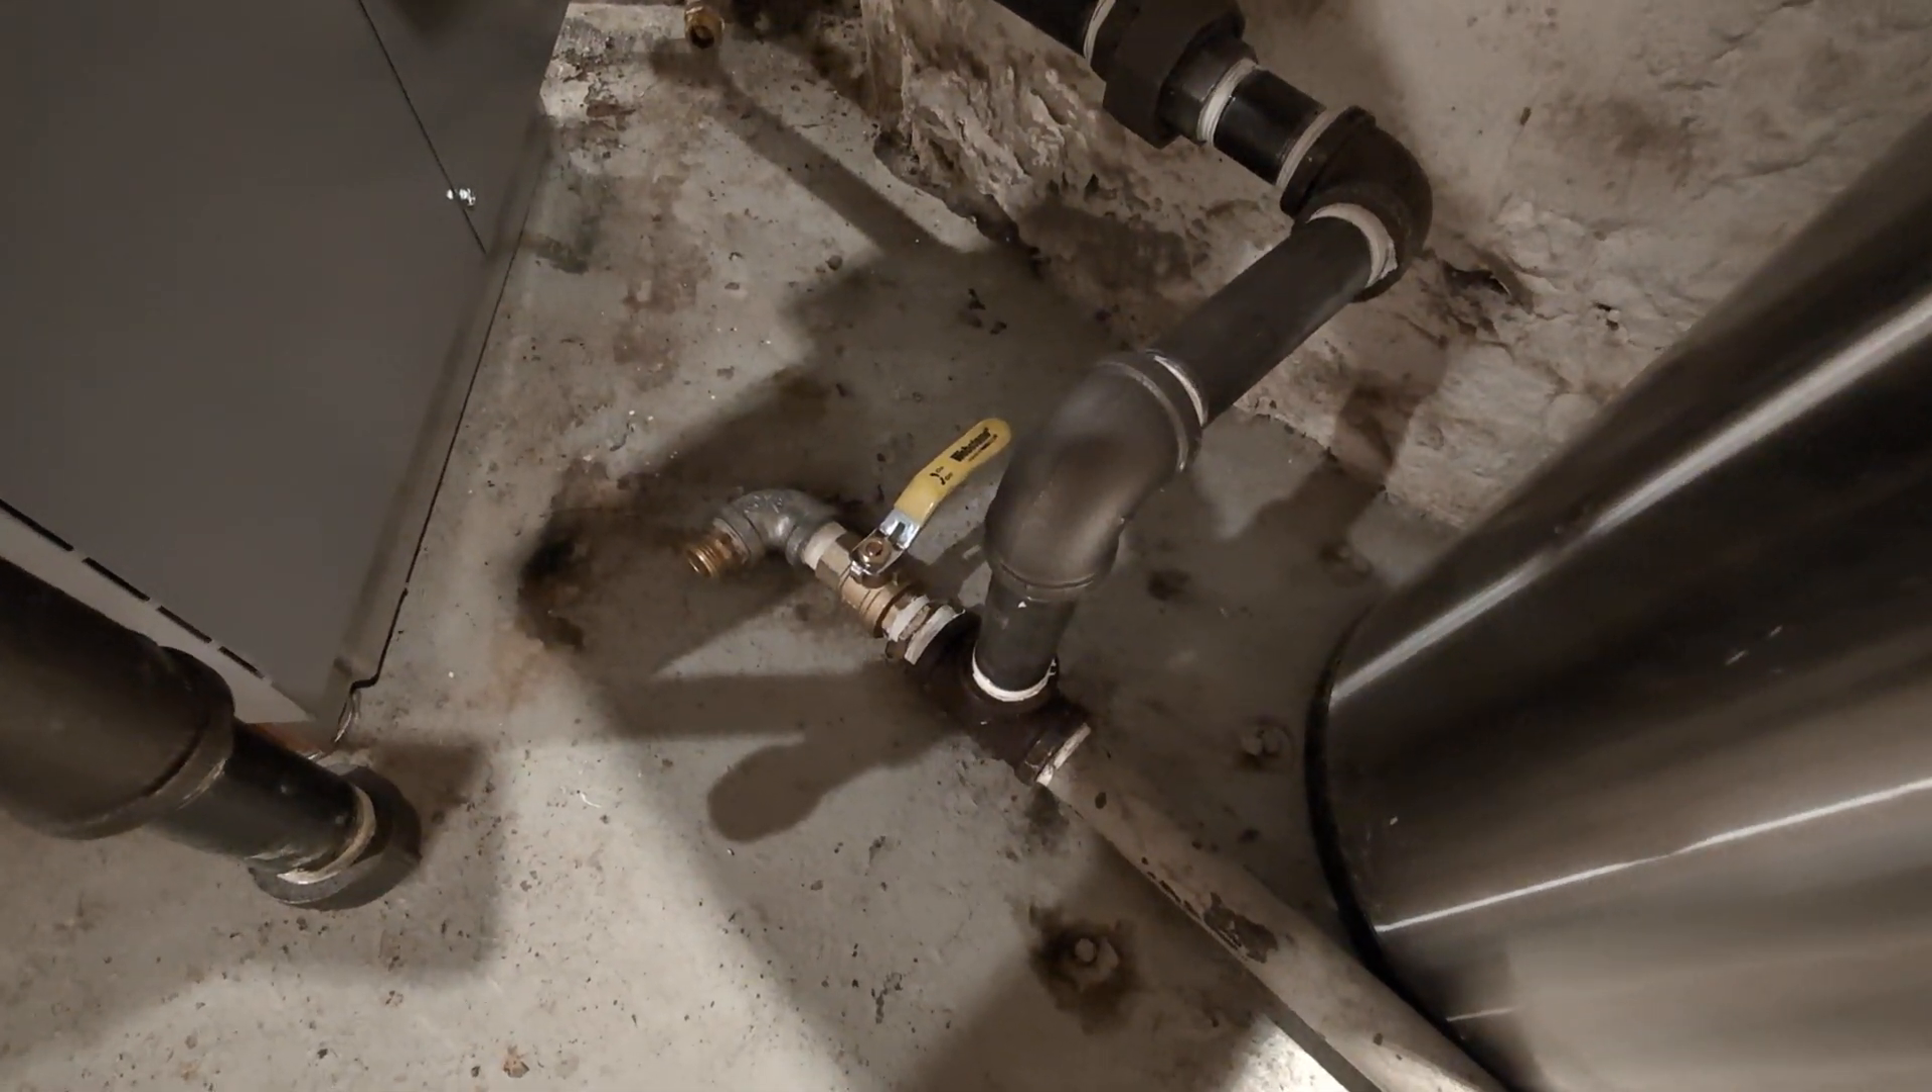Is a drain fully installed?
Yes.